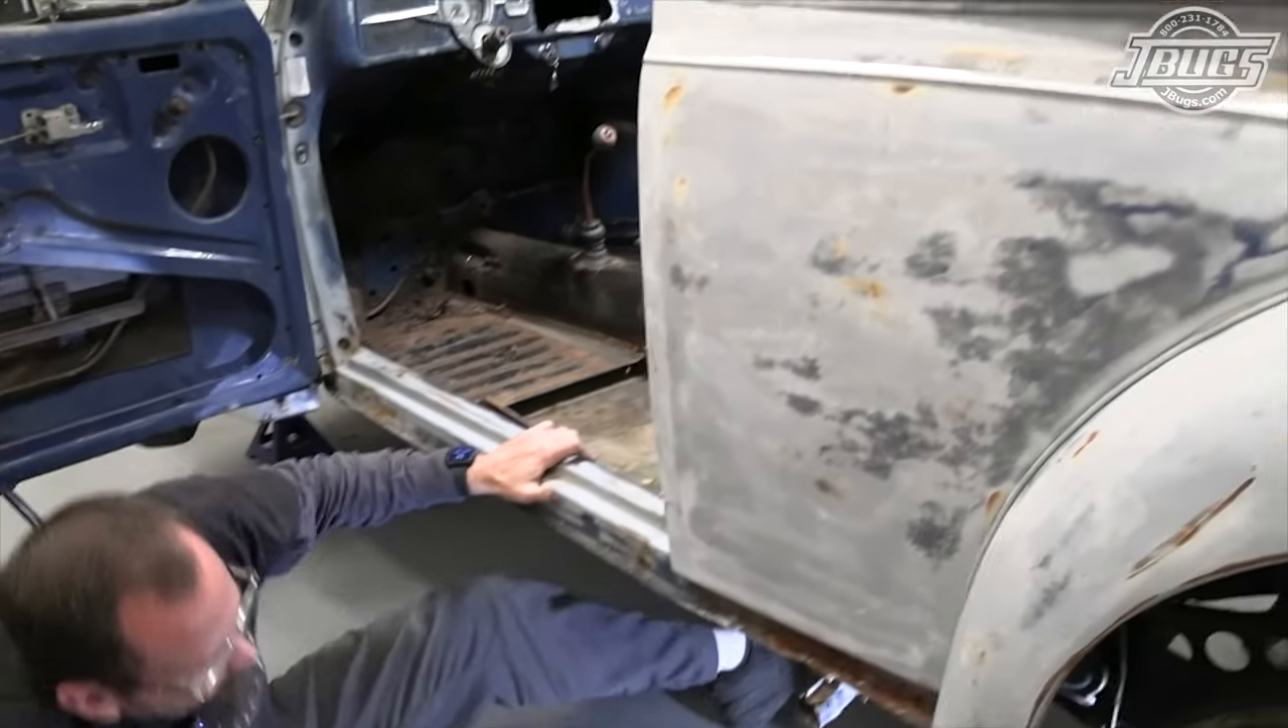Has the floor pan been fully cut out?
No.